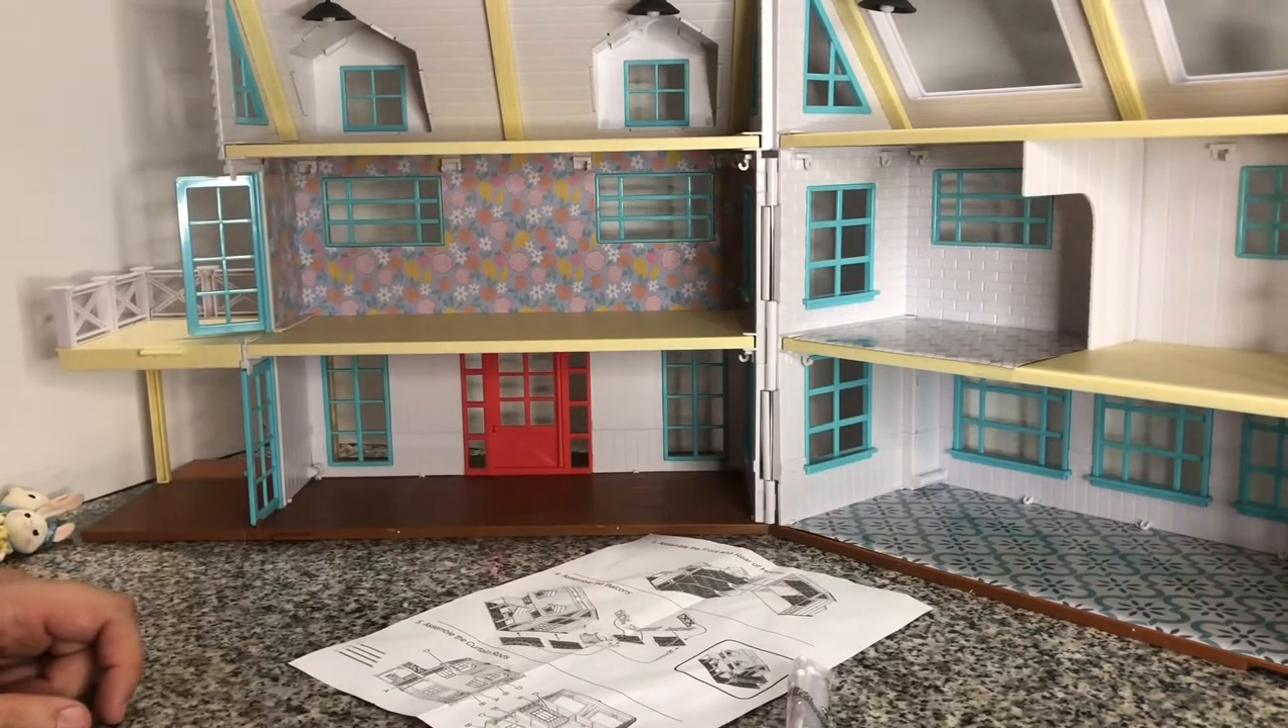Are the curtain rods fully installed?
No.